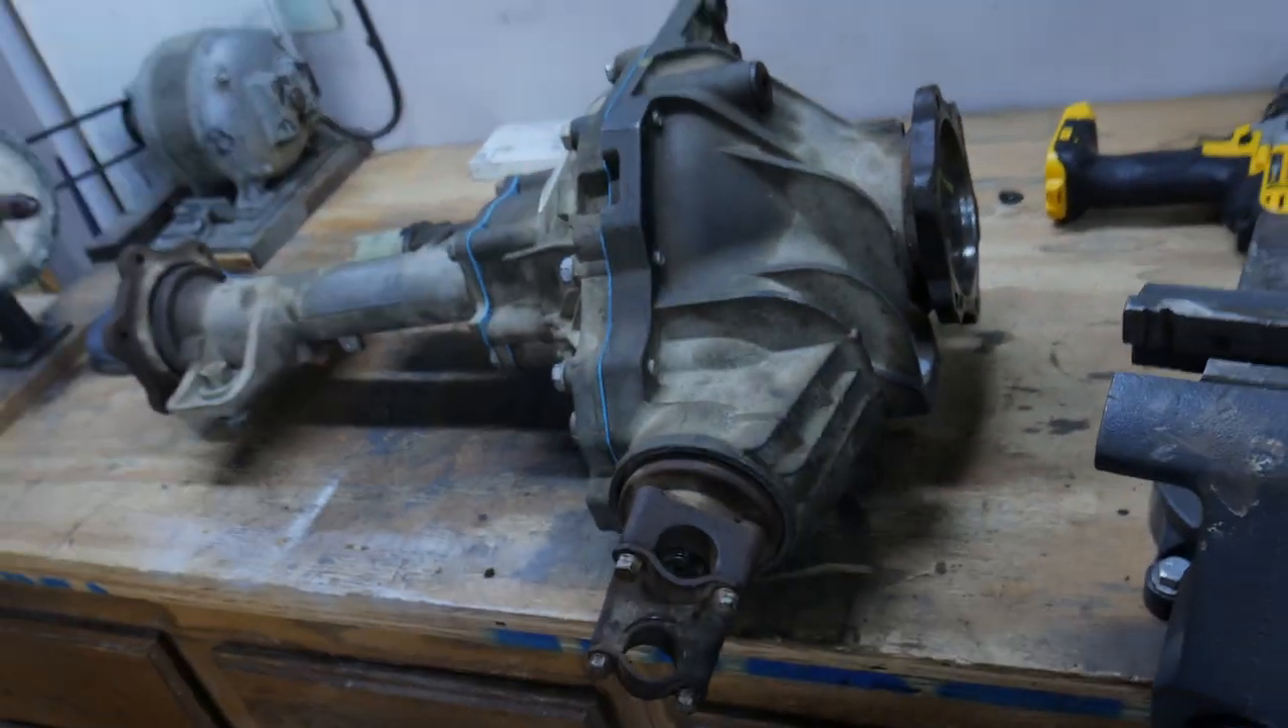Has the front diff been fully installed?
No.